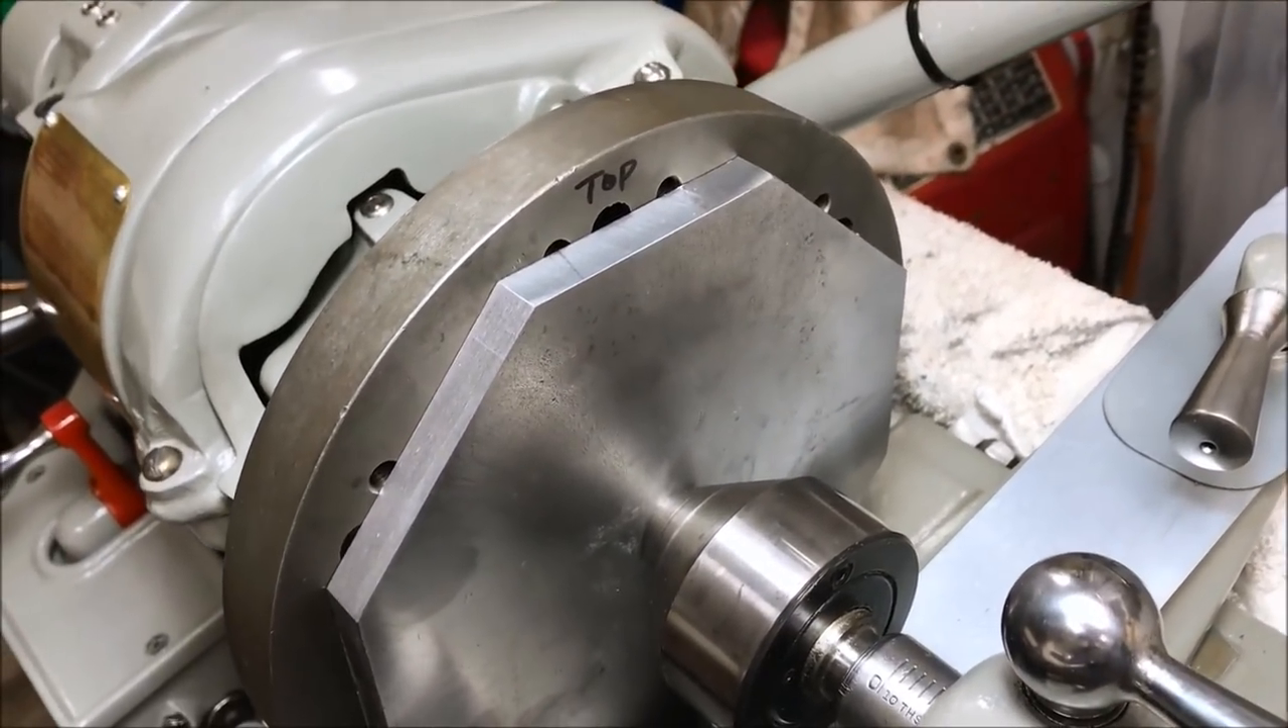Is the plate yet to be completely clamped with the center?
No.